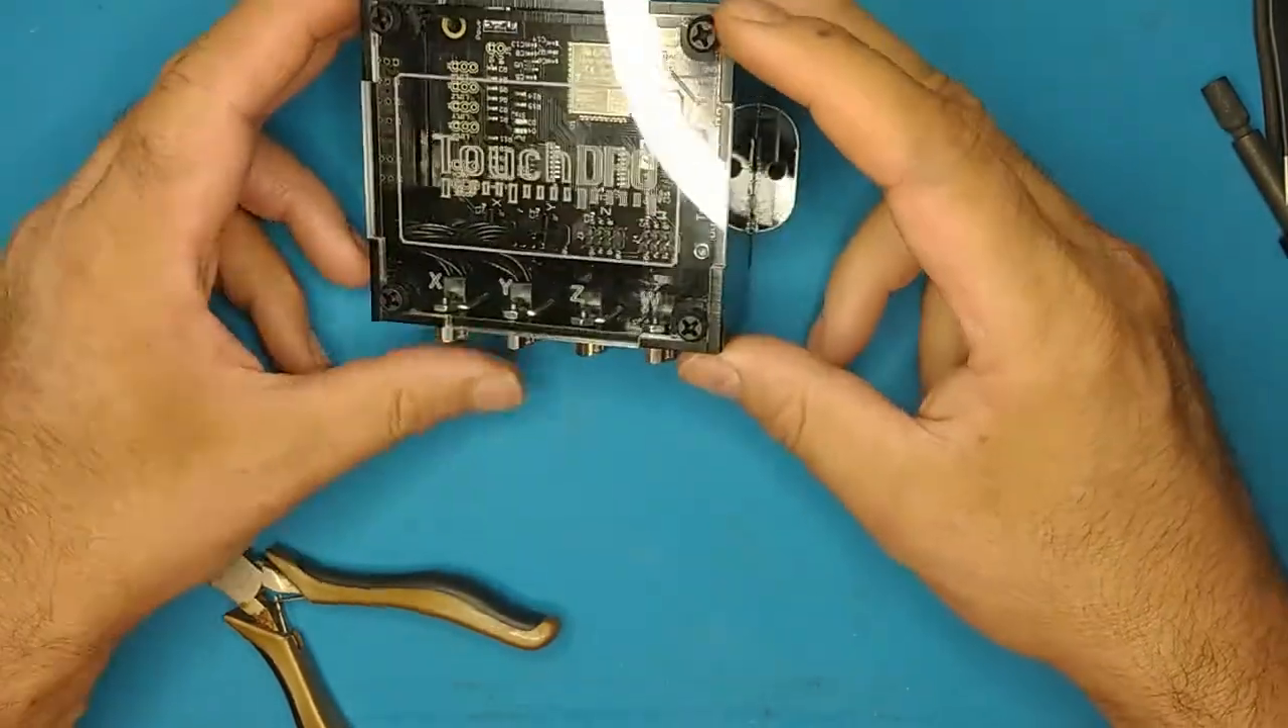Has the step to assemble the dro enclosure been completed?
Yes.